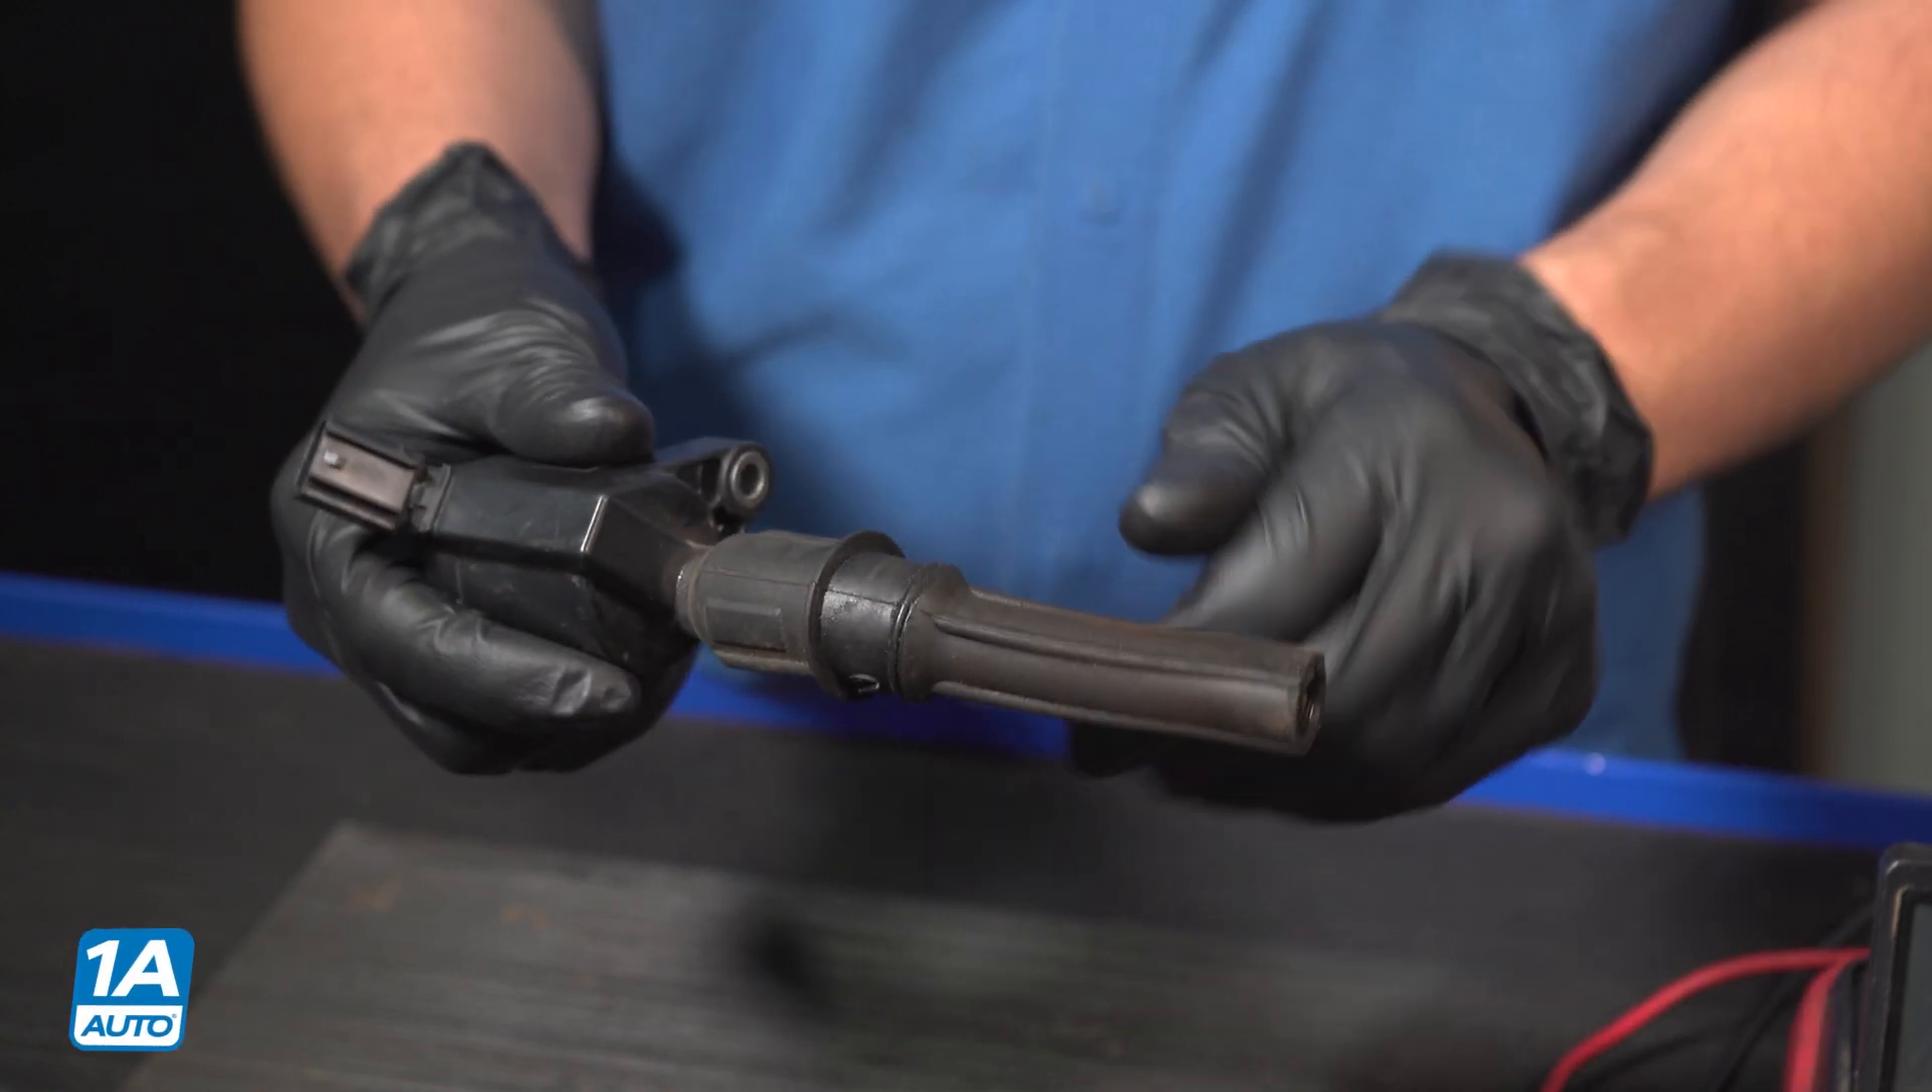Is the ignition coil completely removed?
Yes.